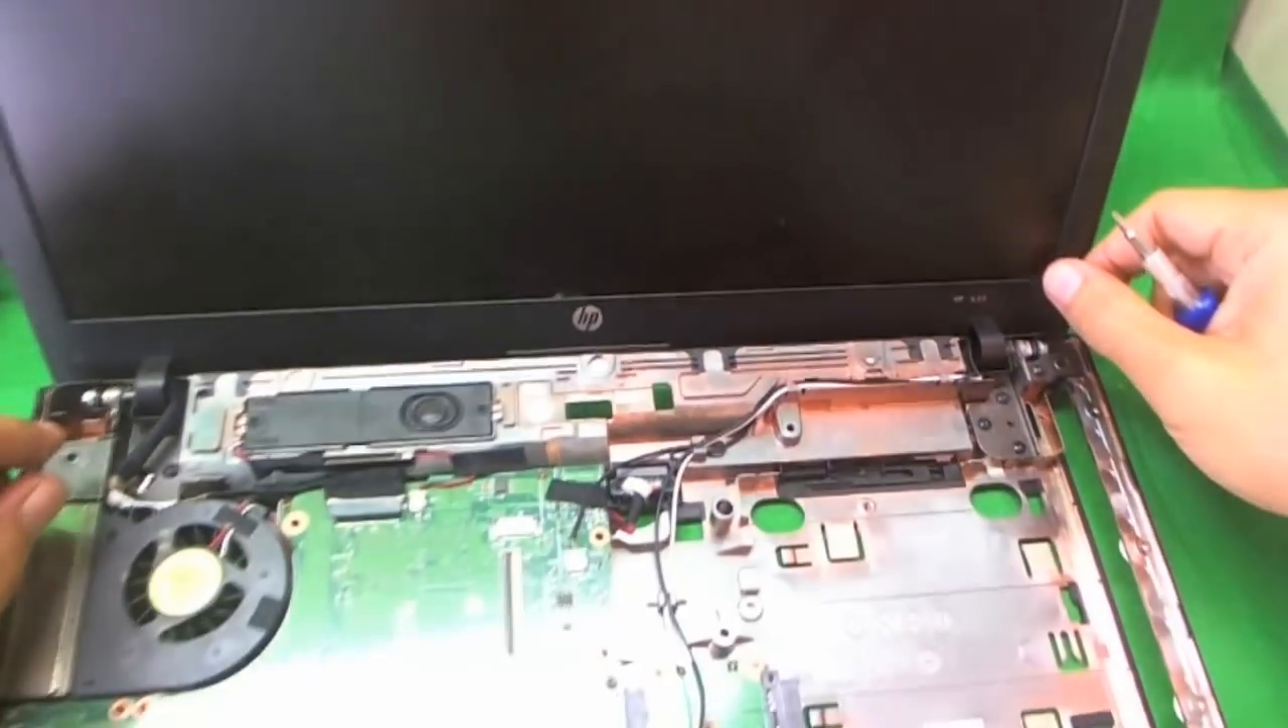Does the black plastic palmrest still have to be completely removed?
No.